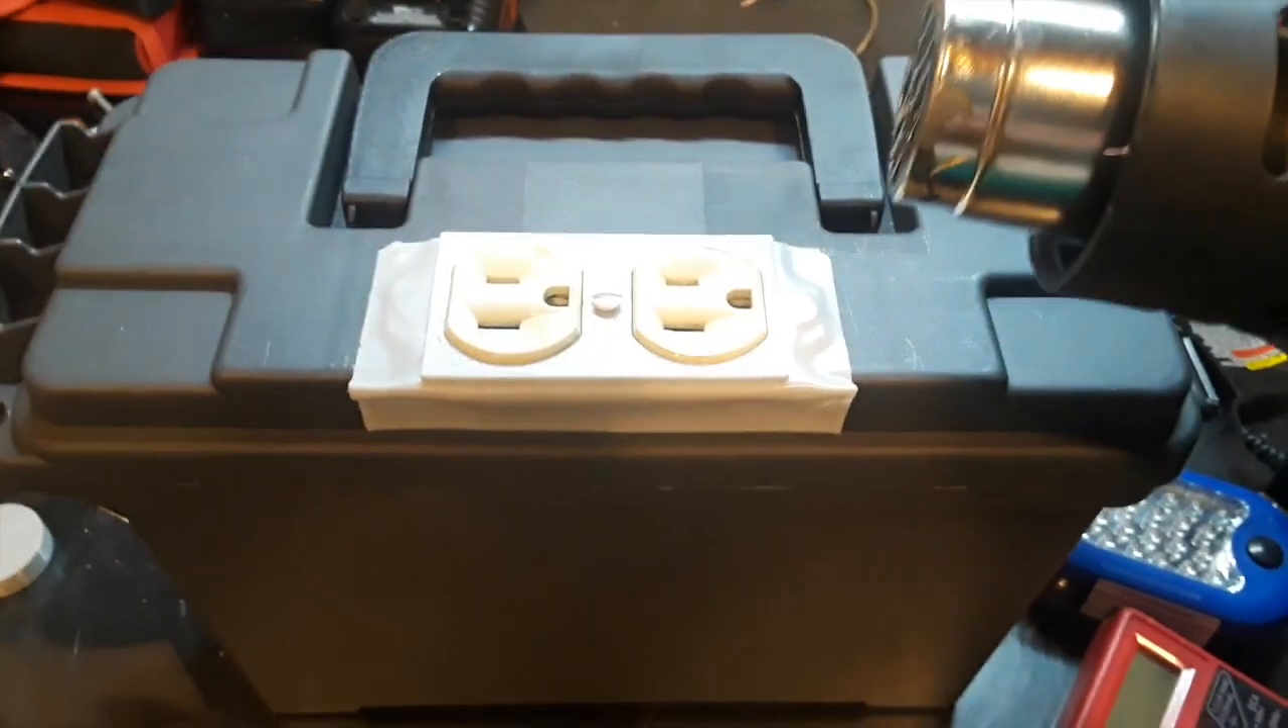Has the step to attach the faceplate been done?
Yes.